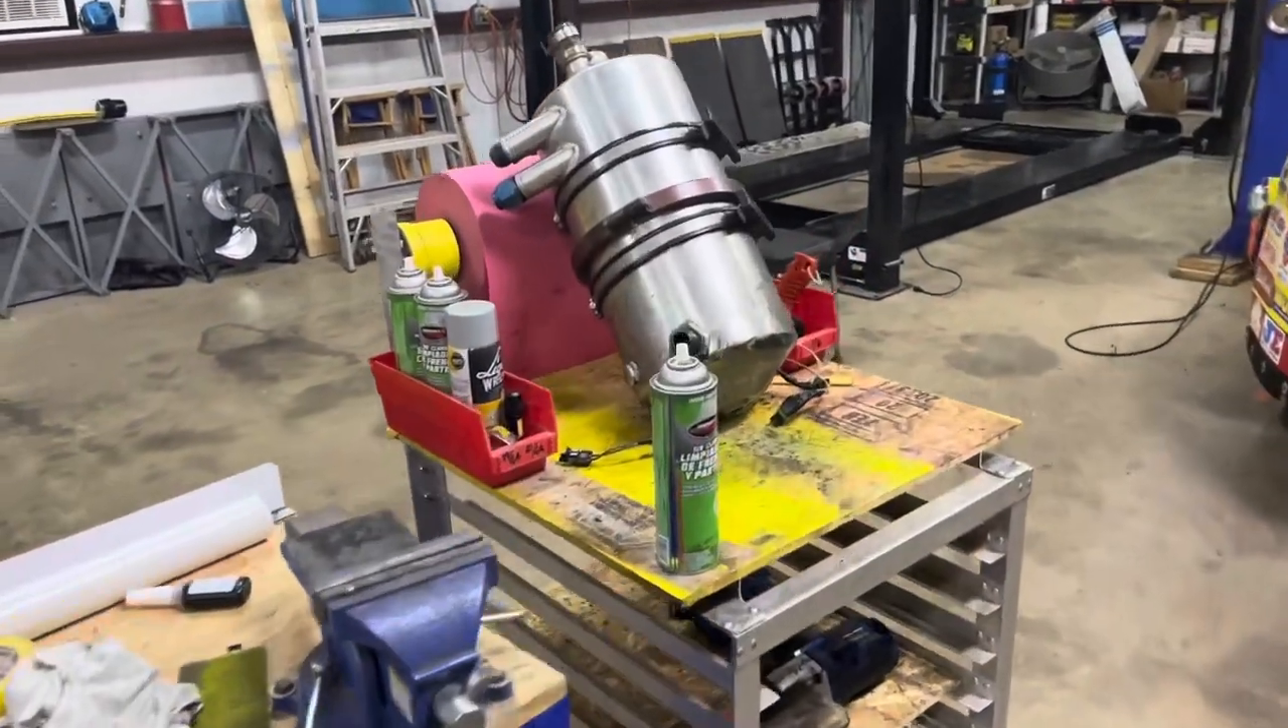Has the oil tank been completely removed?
Yes.